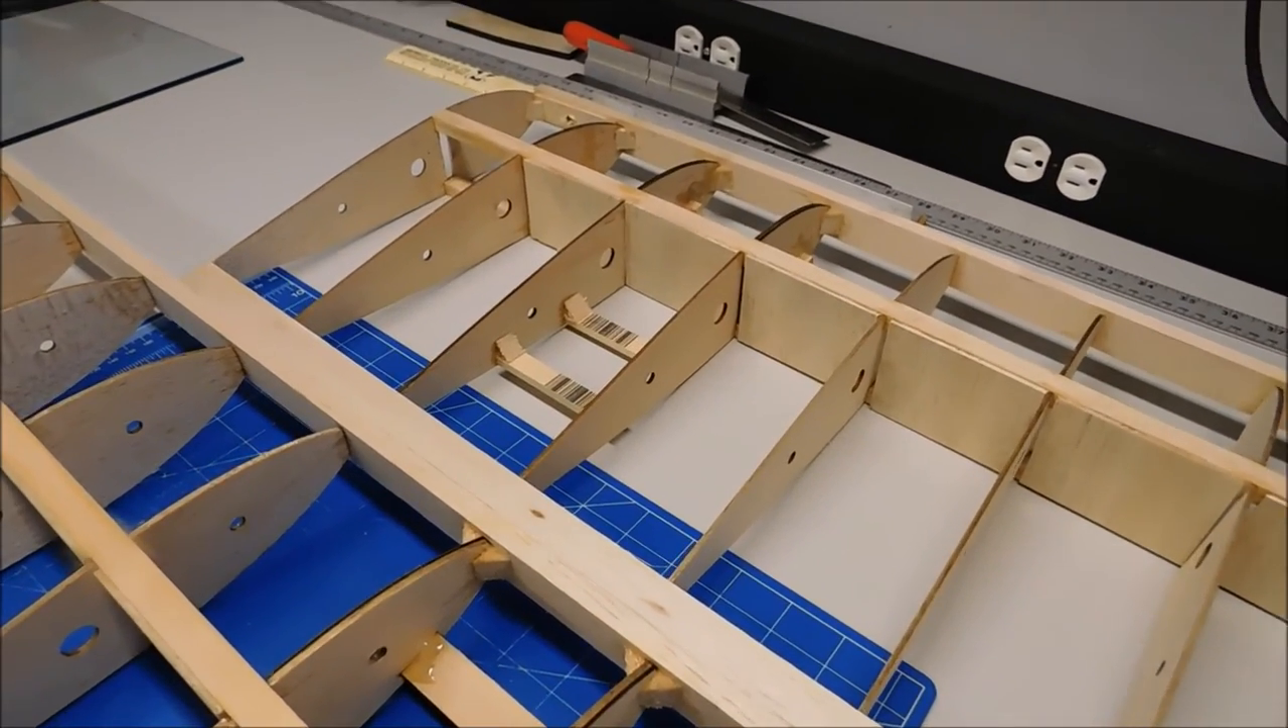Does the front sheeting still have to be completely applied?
Yes.